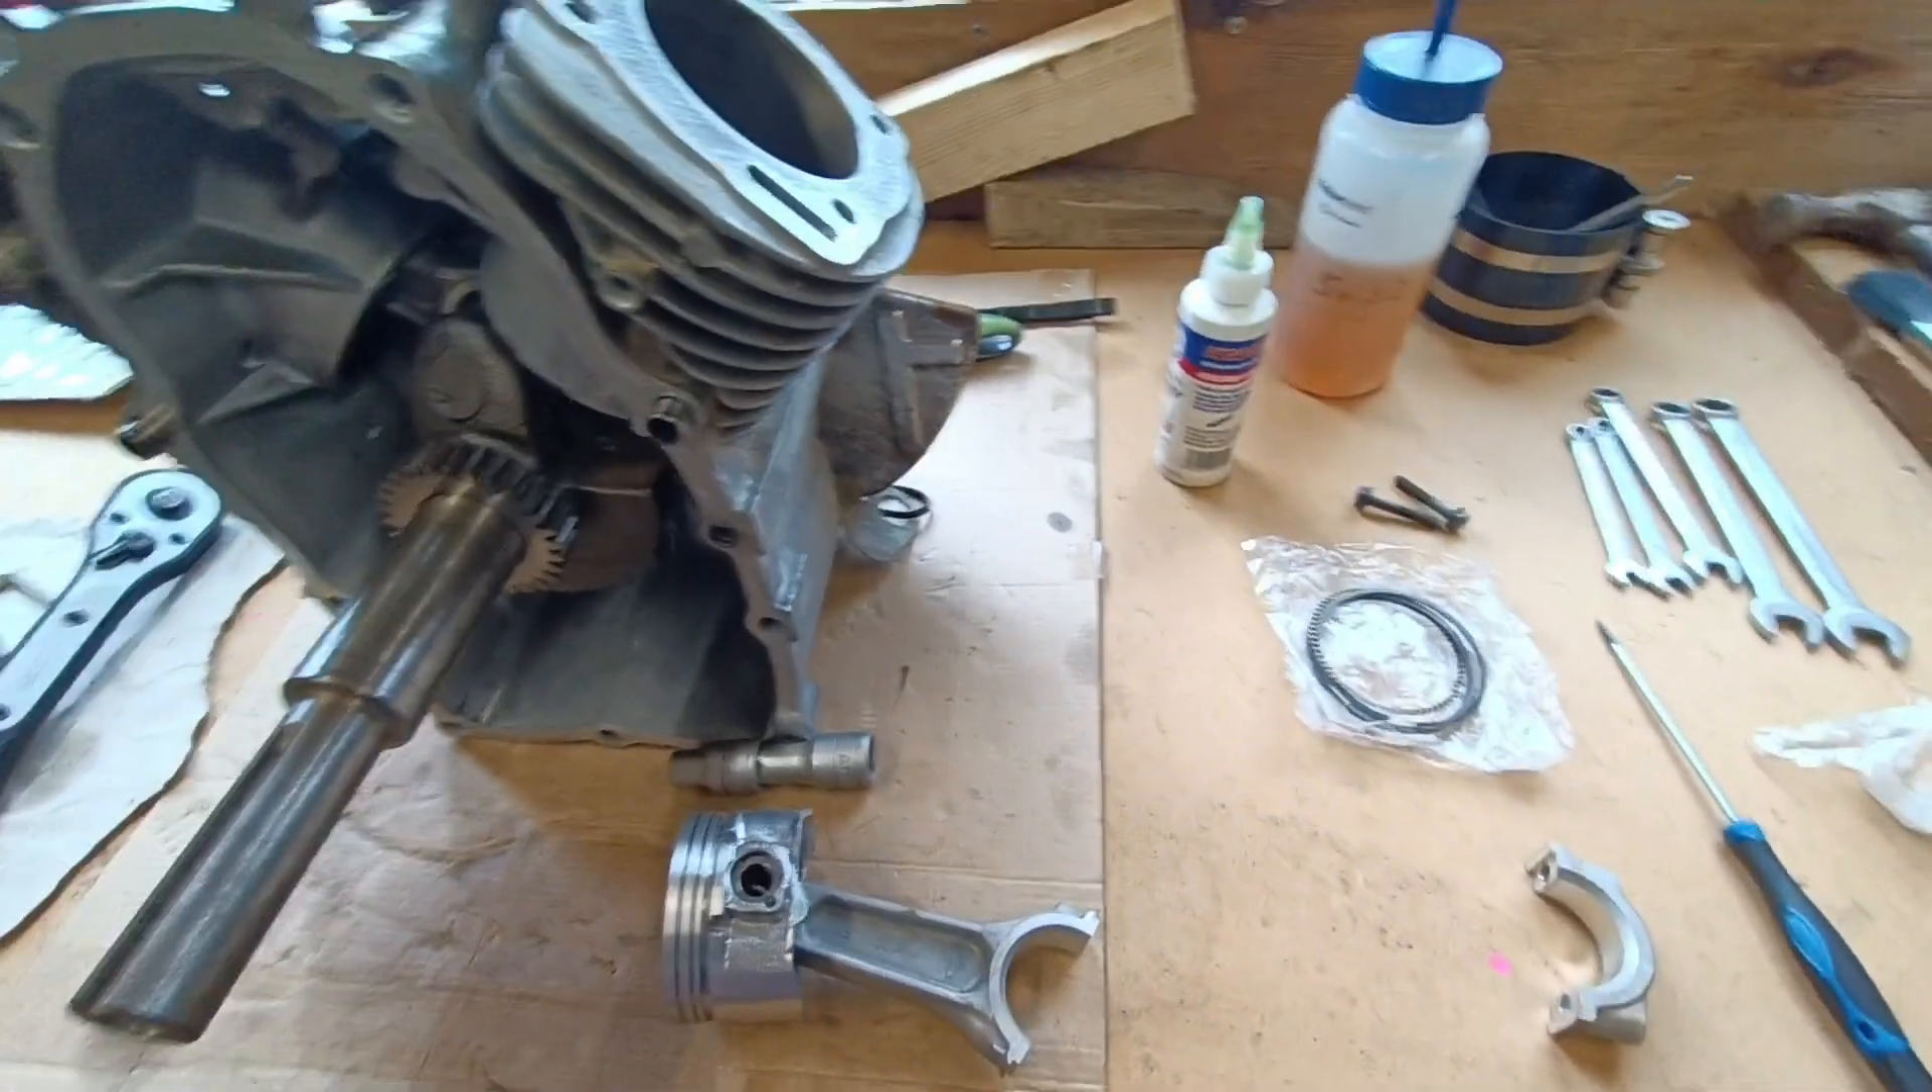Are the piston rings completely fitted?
No.